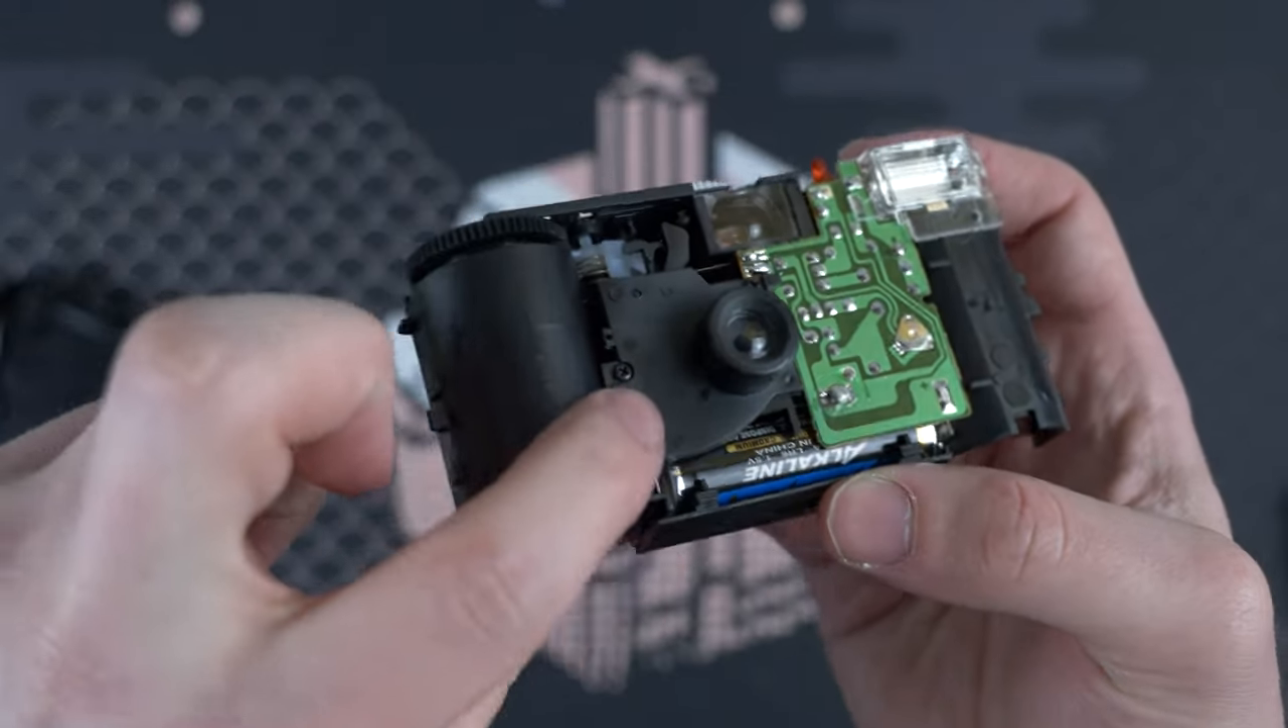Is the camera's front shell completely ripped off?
Yes.